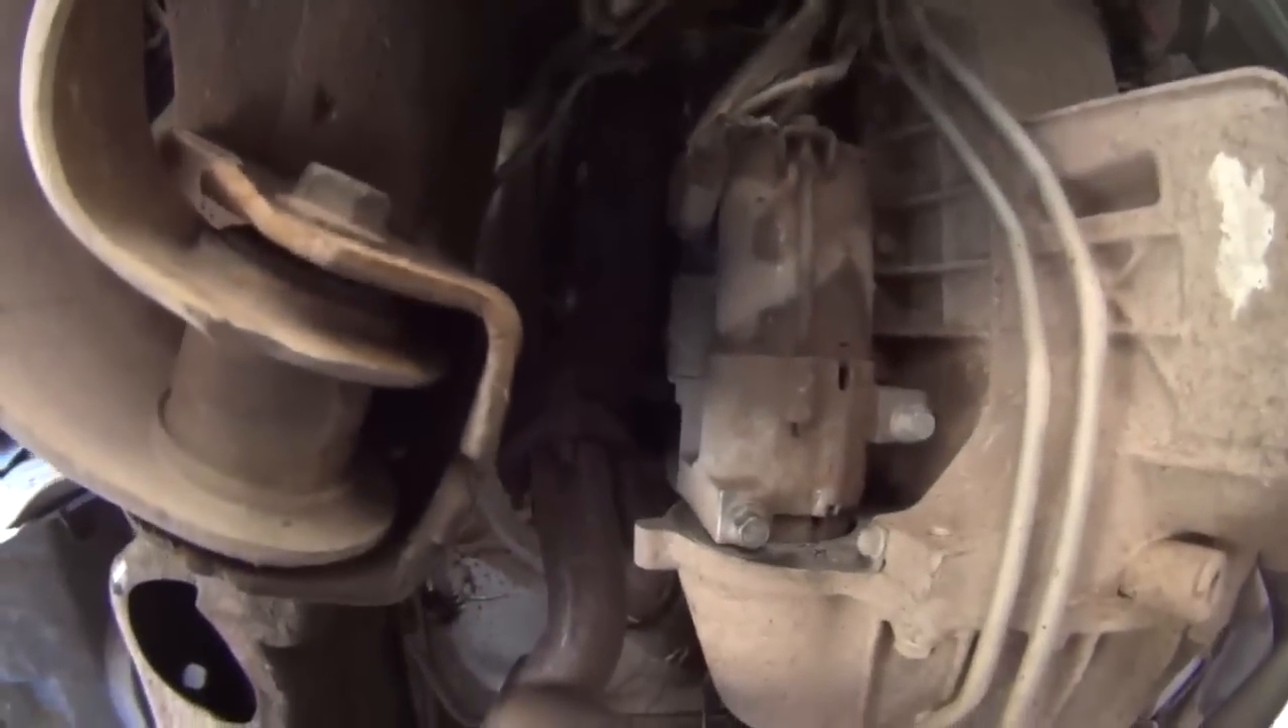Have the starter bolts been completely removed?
No.